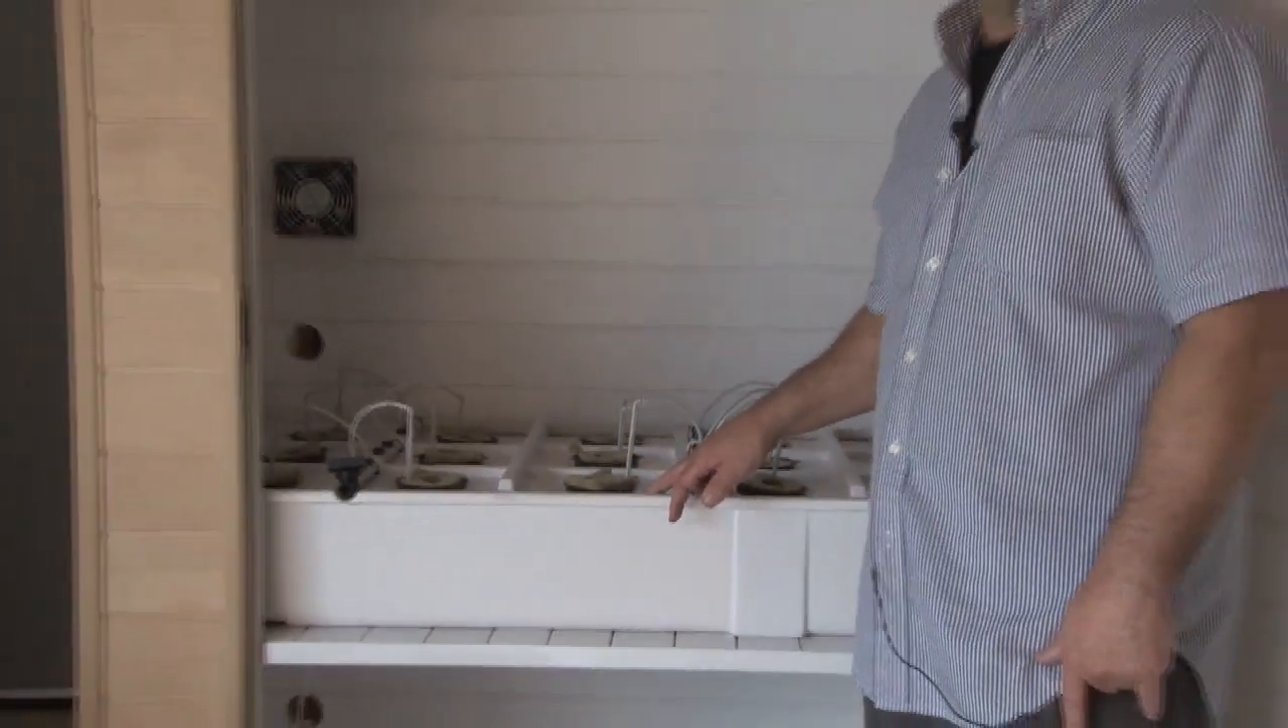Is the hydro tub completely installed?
Yes.